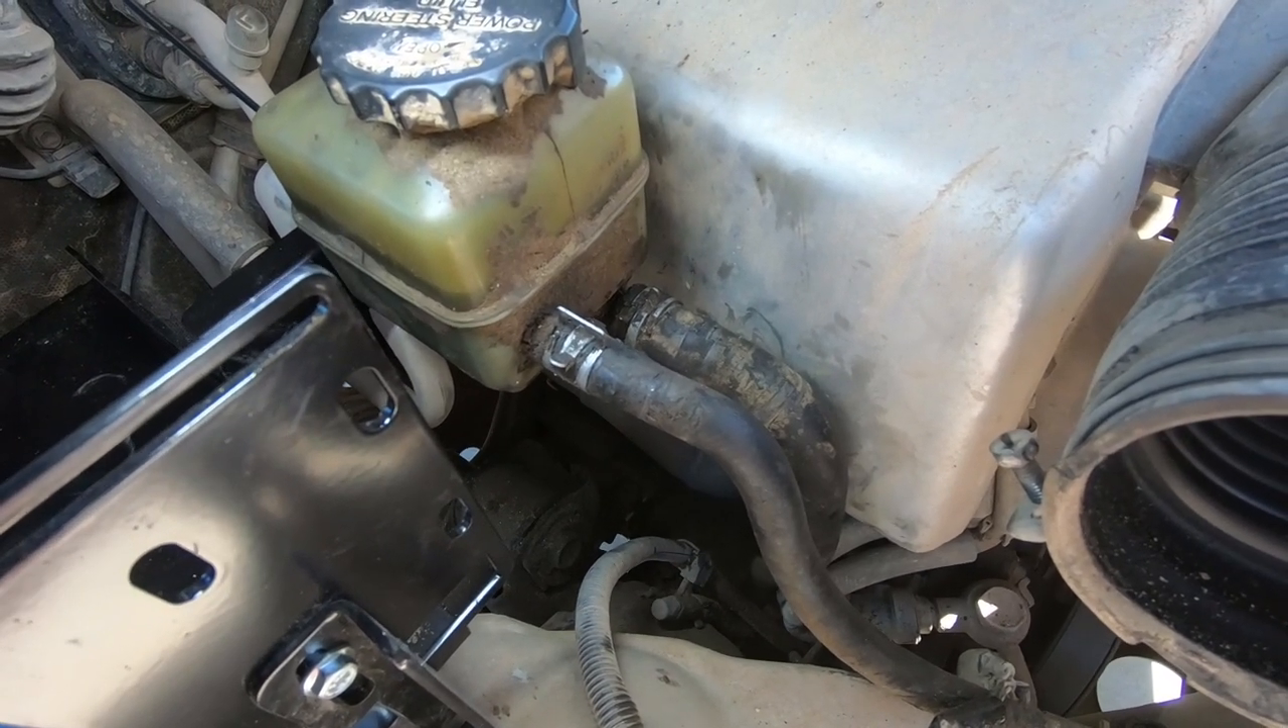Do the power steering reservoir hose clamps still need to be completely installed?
No.